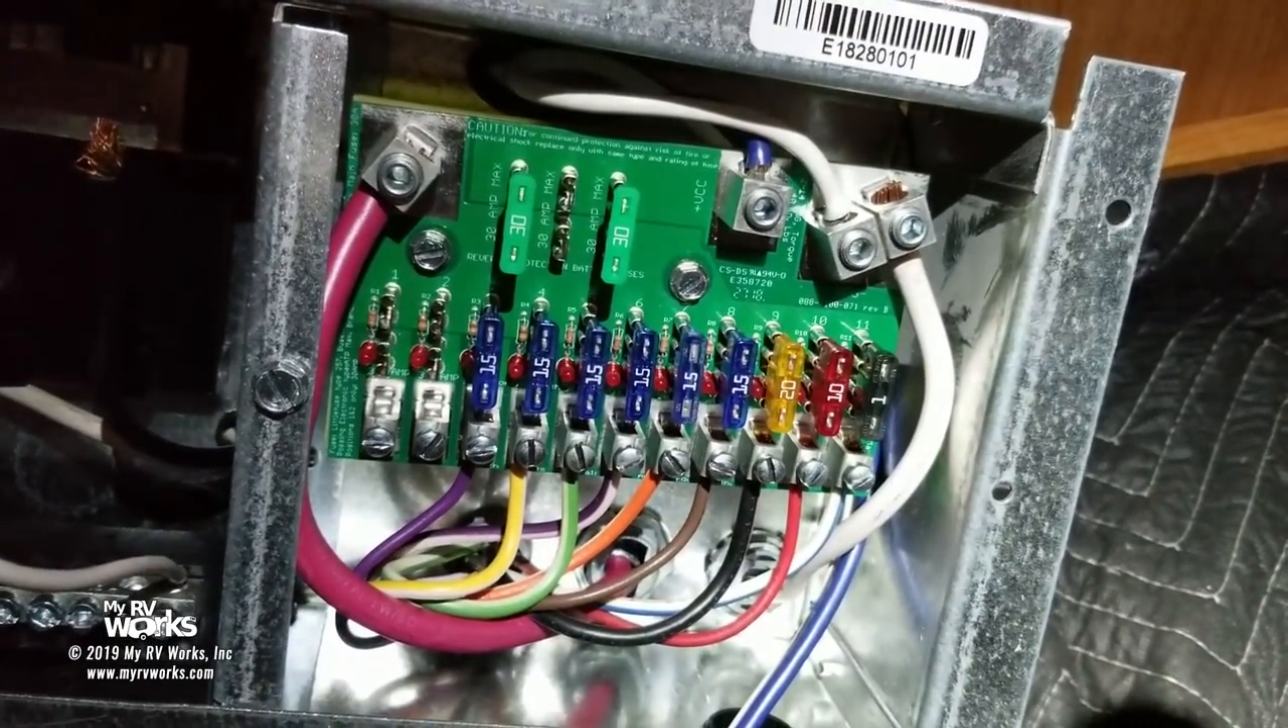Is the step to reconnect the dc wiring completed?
Yes.